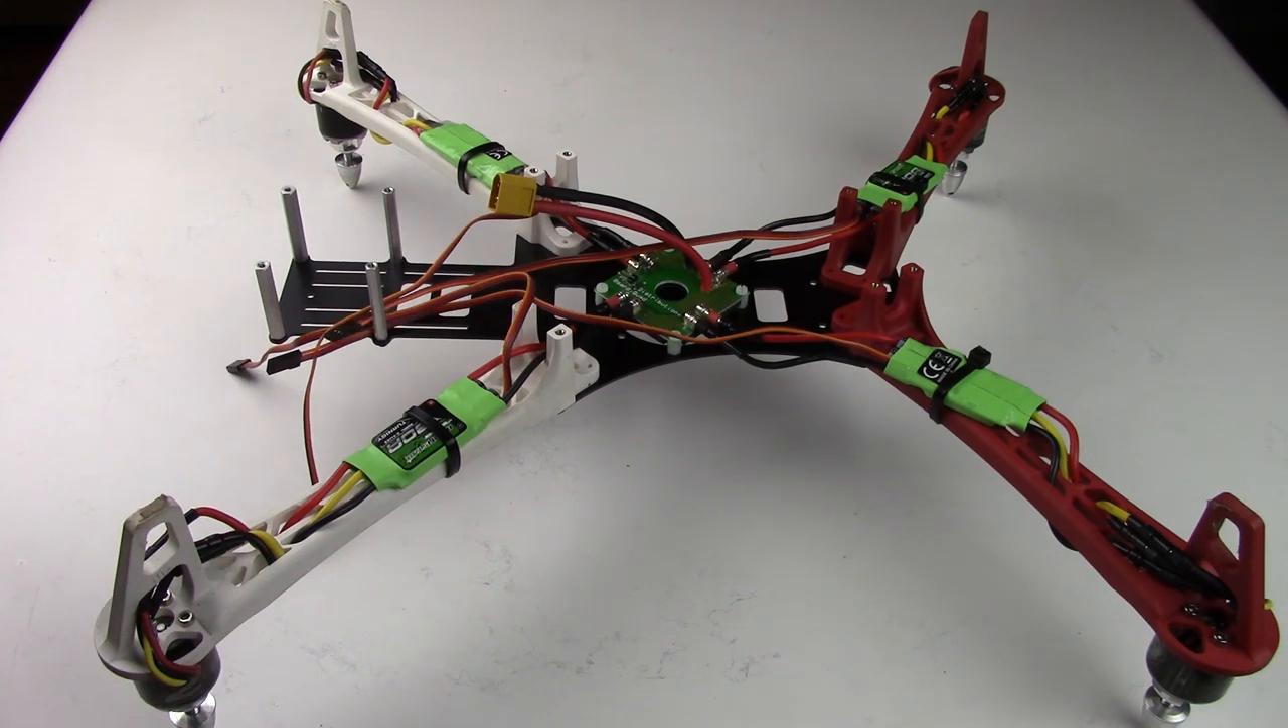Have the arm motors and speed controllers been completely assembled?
Yes.